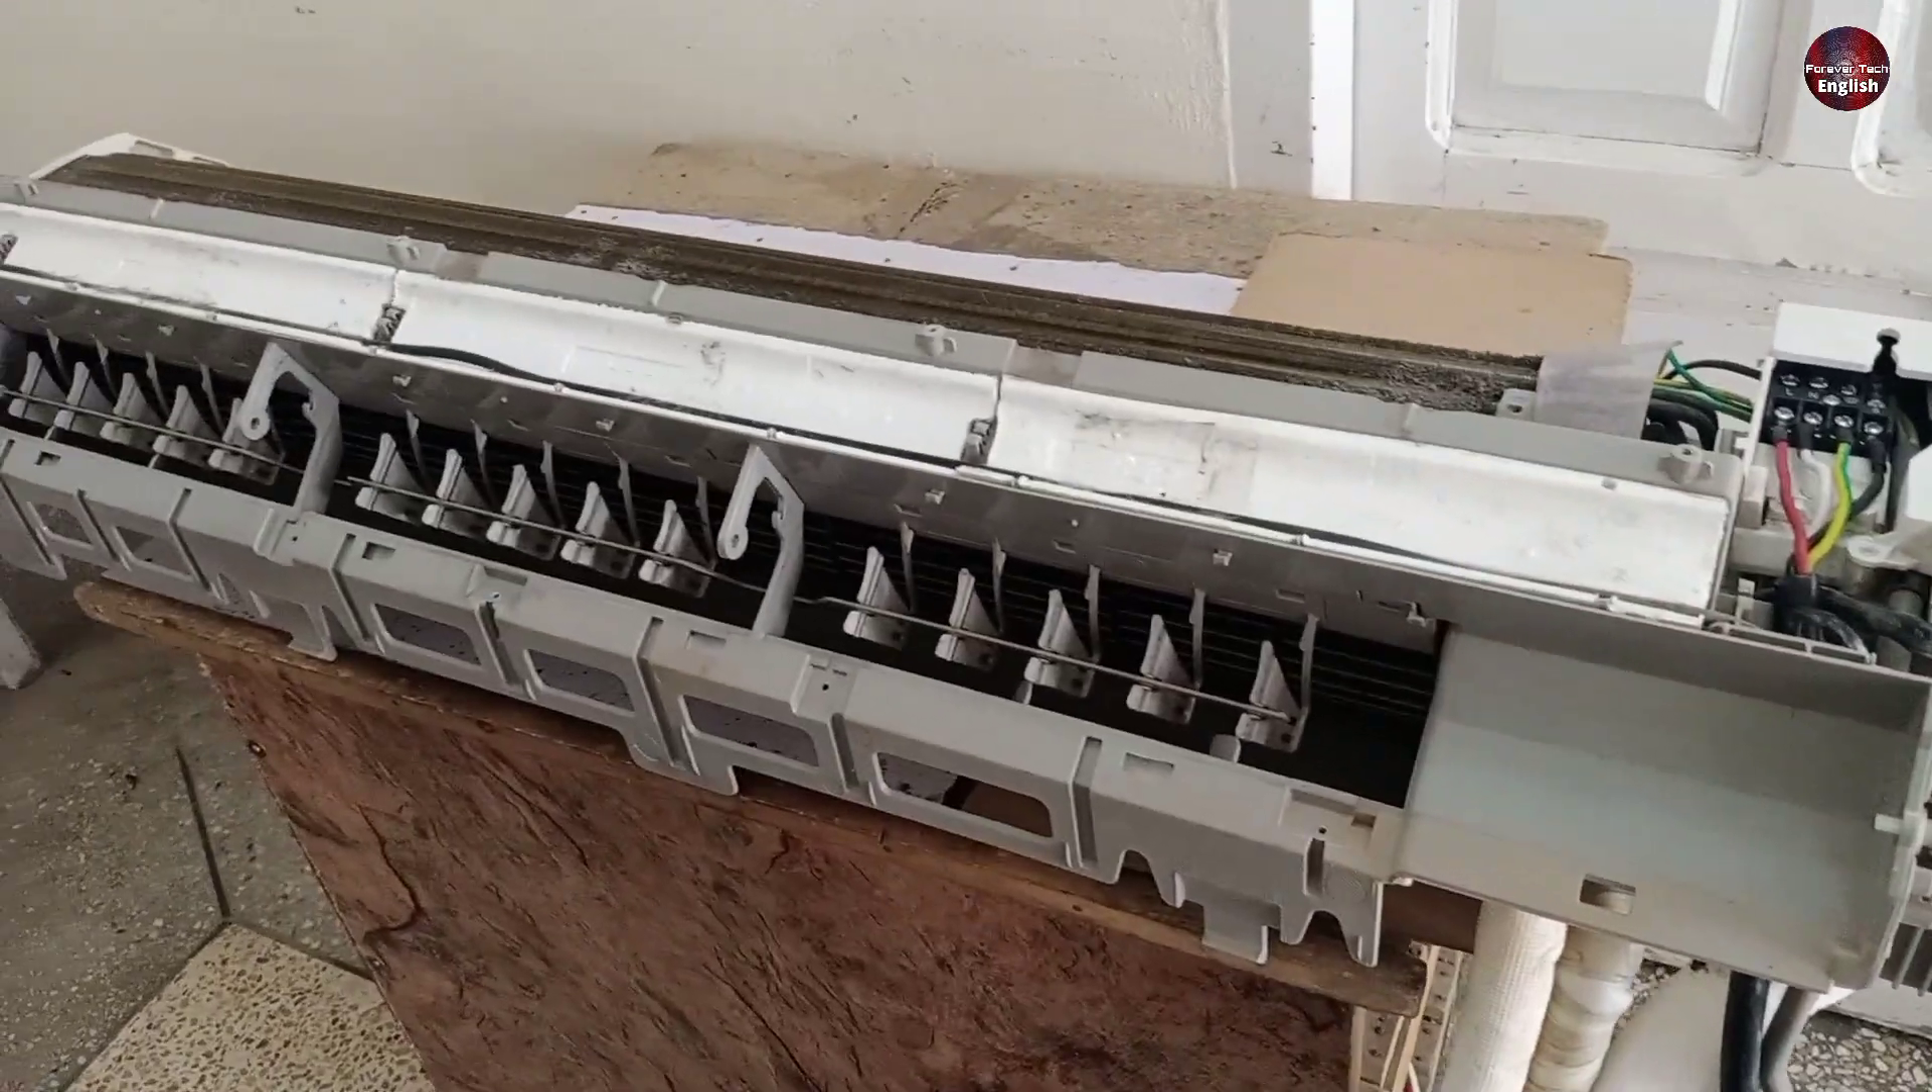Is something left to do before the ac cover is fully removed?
No.